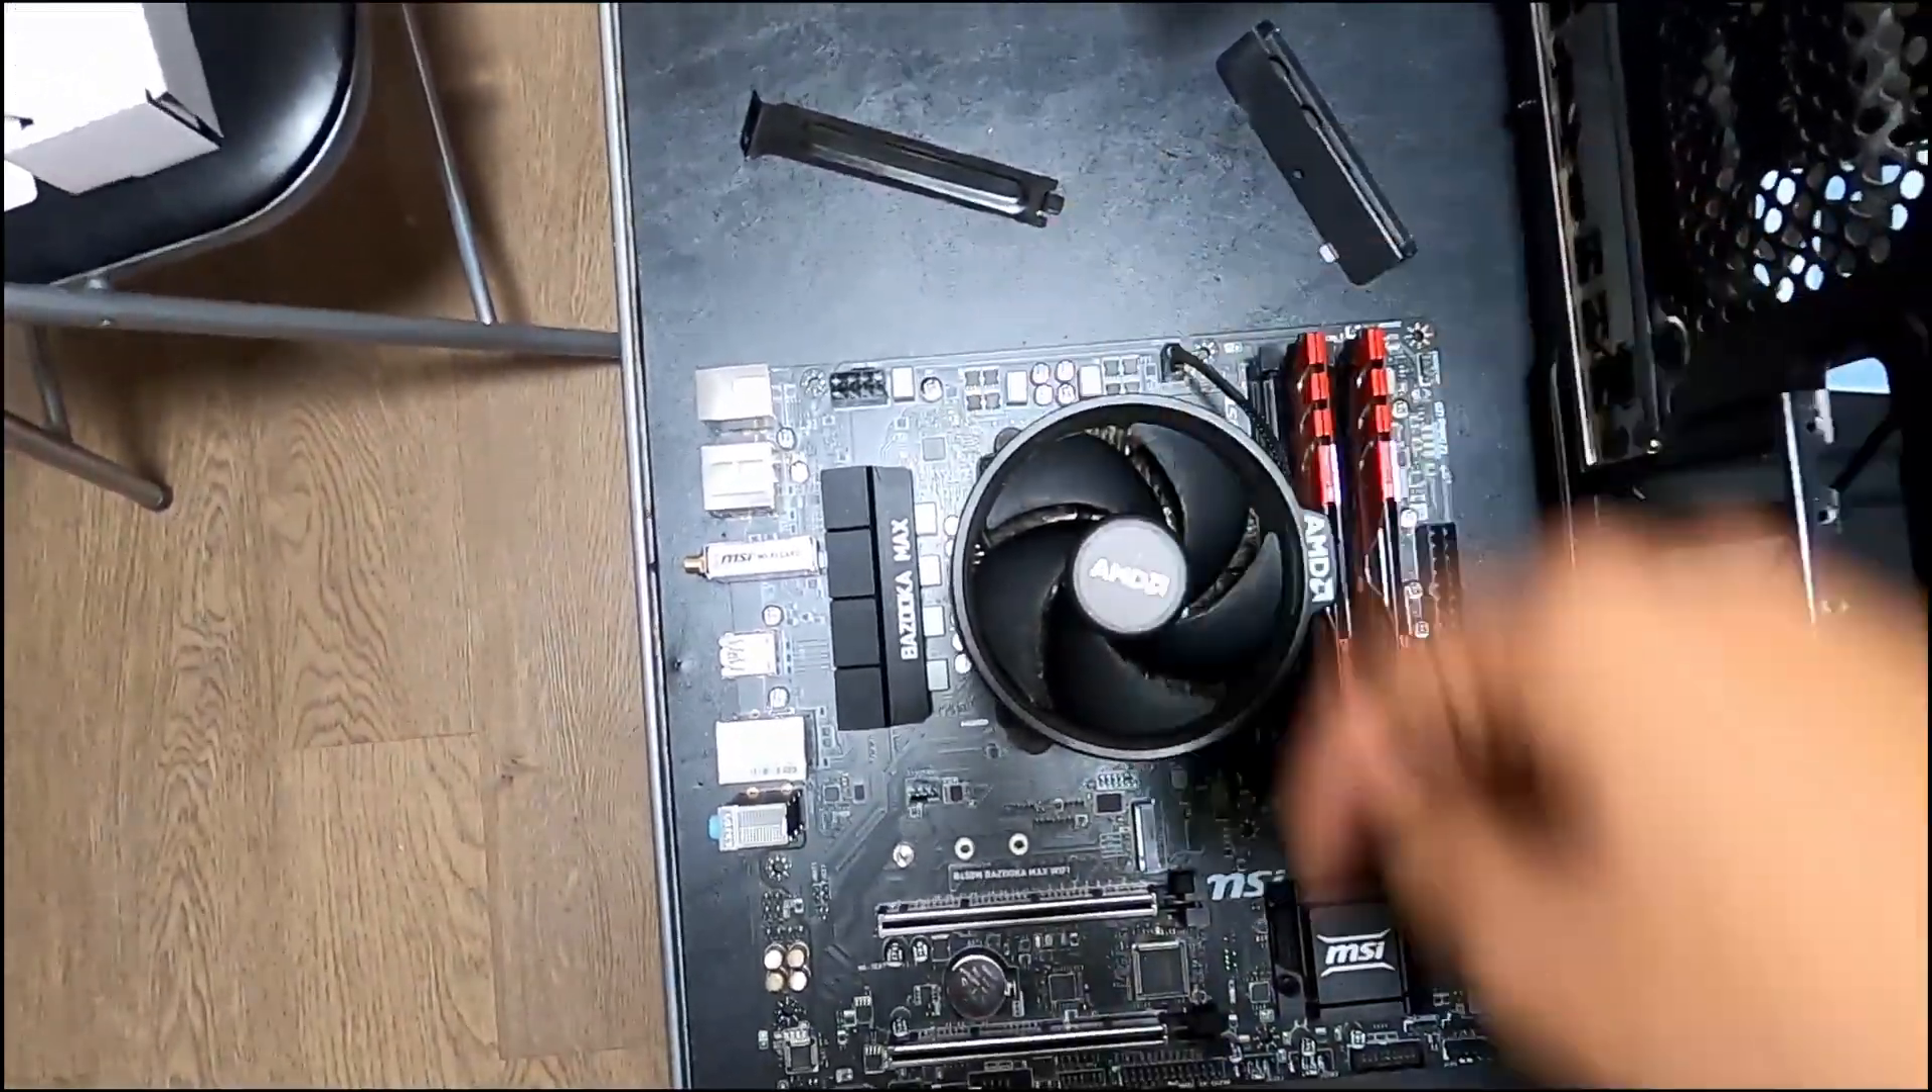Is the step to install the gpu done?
No.